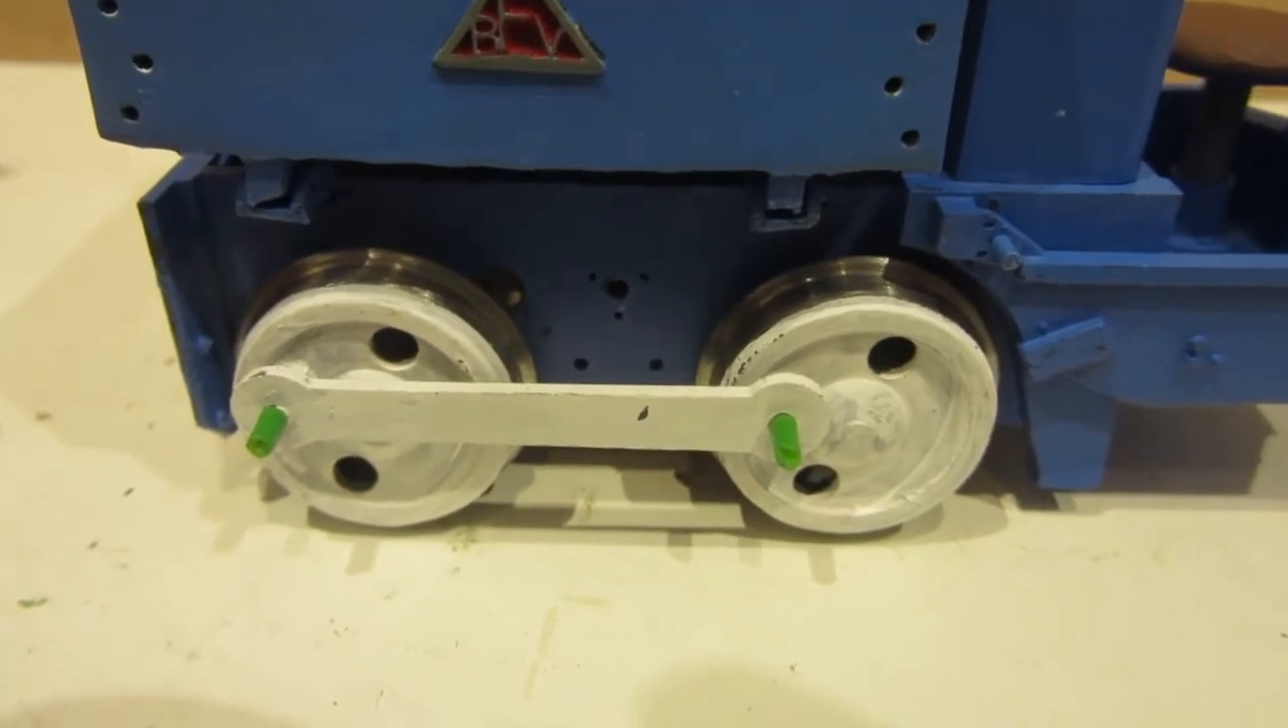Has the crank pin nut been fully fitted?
No.